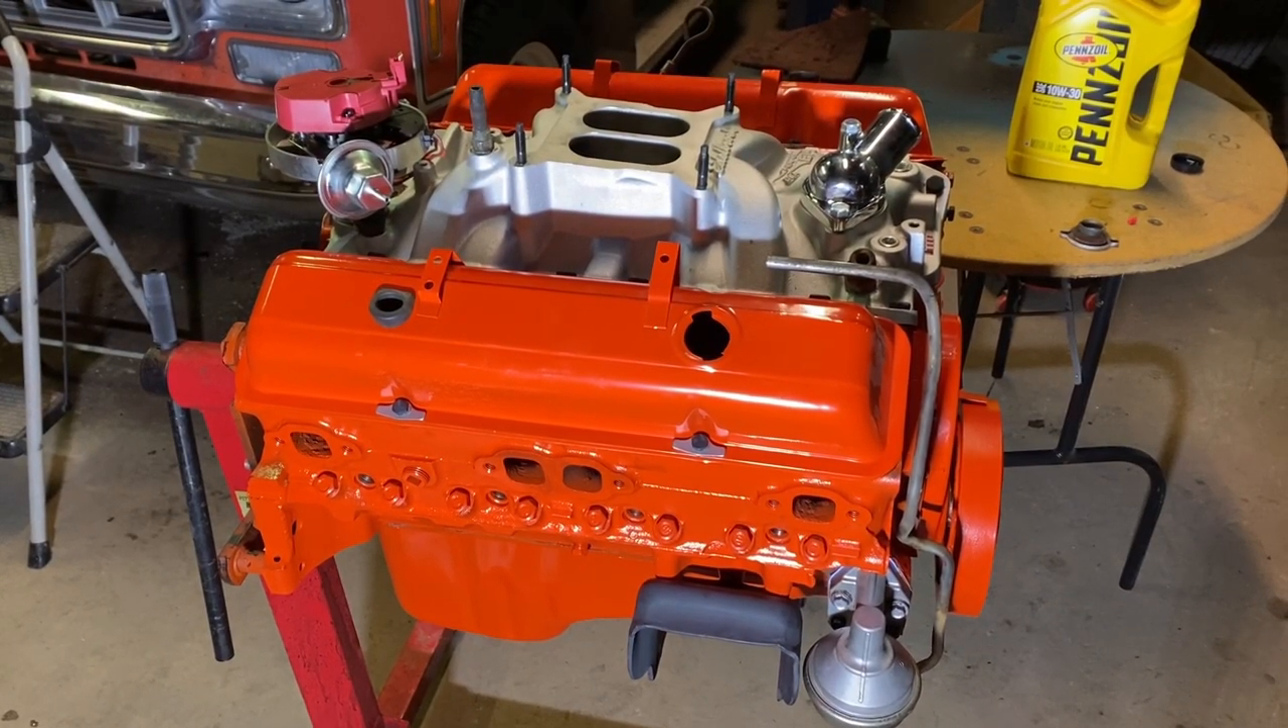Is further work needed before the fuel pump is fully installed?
No.